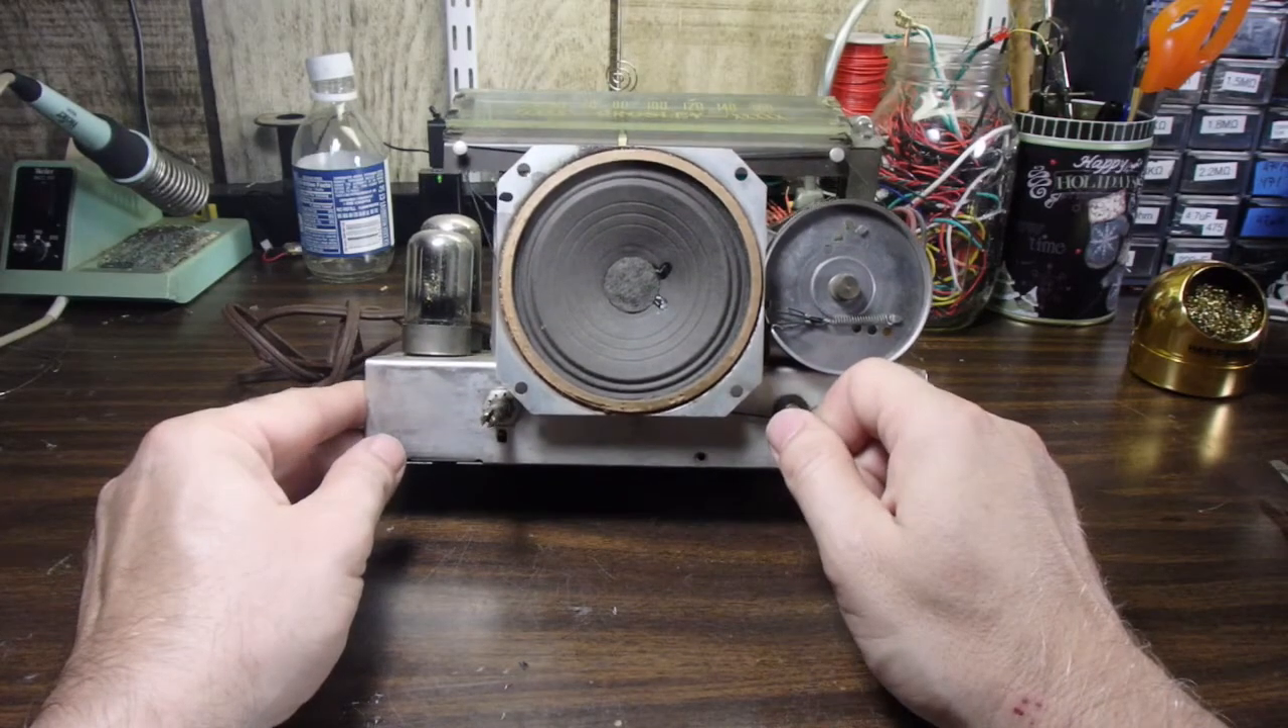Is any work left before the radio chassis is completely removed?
No.